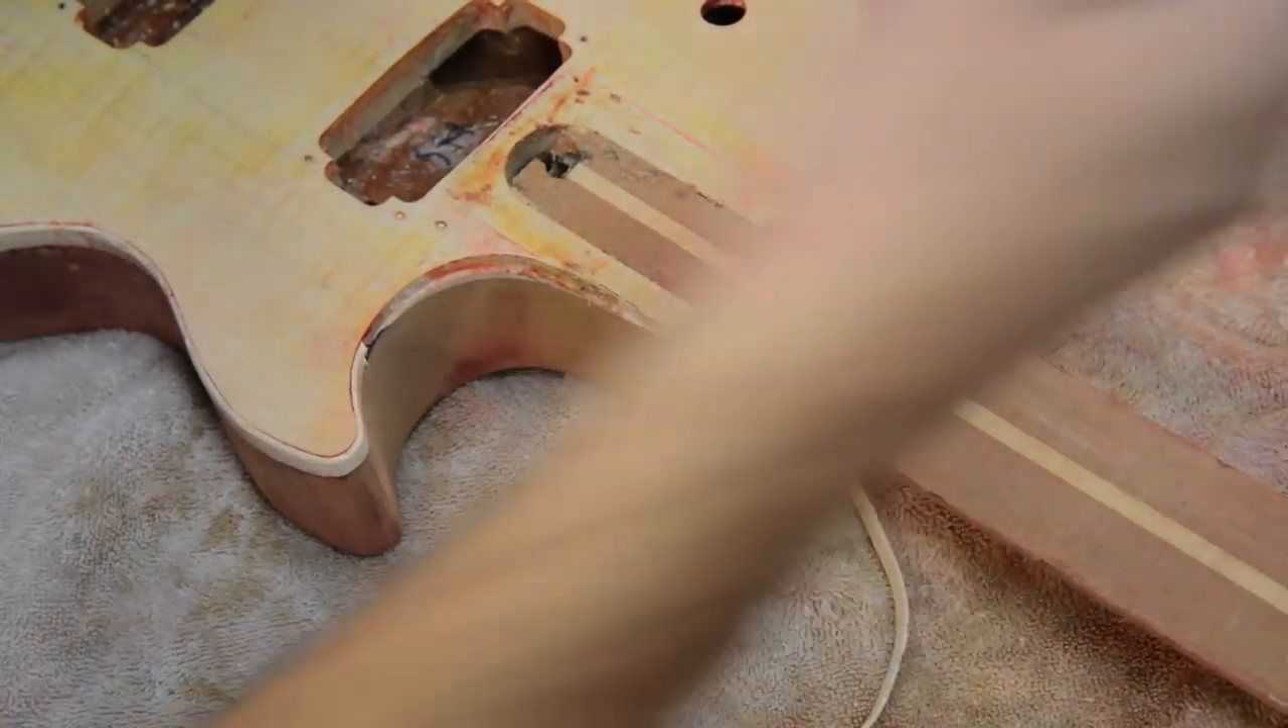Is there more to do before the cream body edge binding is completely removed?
Yes.